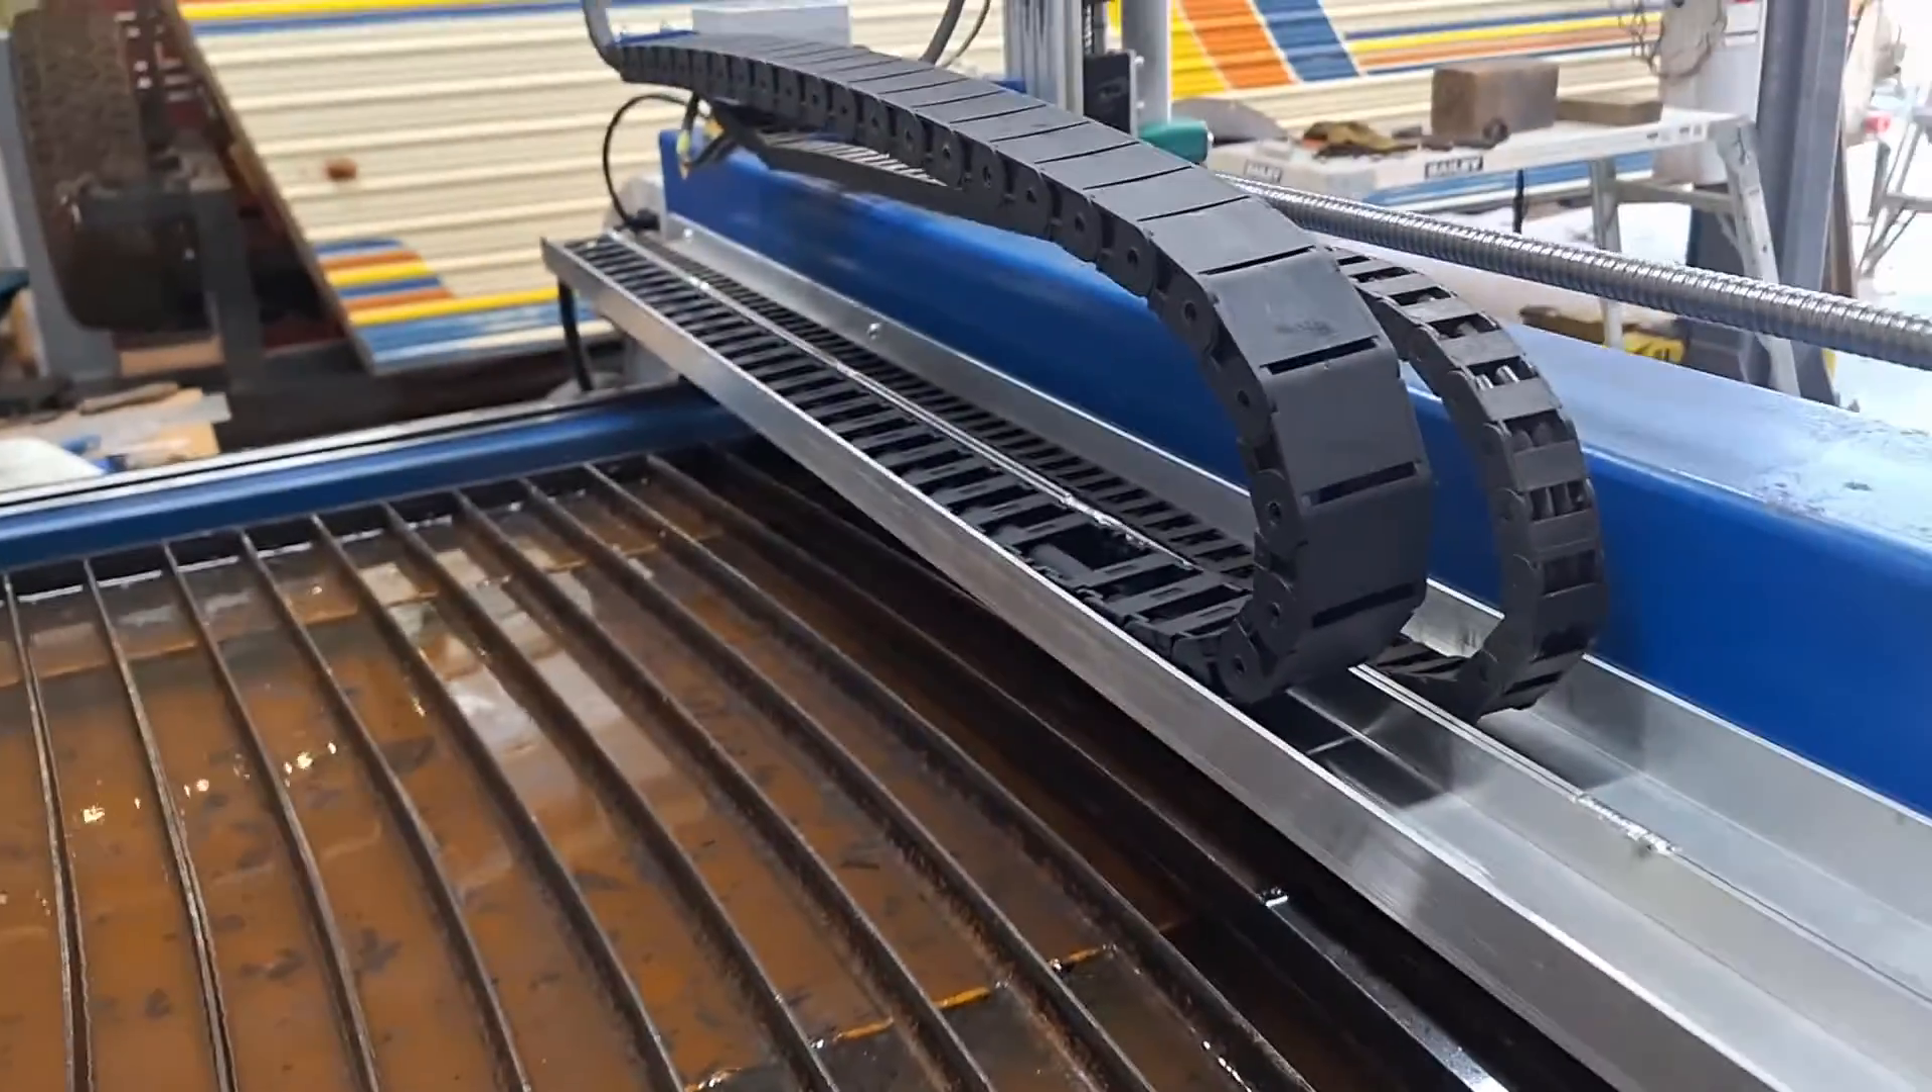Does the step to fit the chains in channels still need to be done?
No.